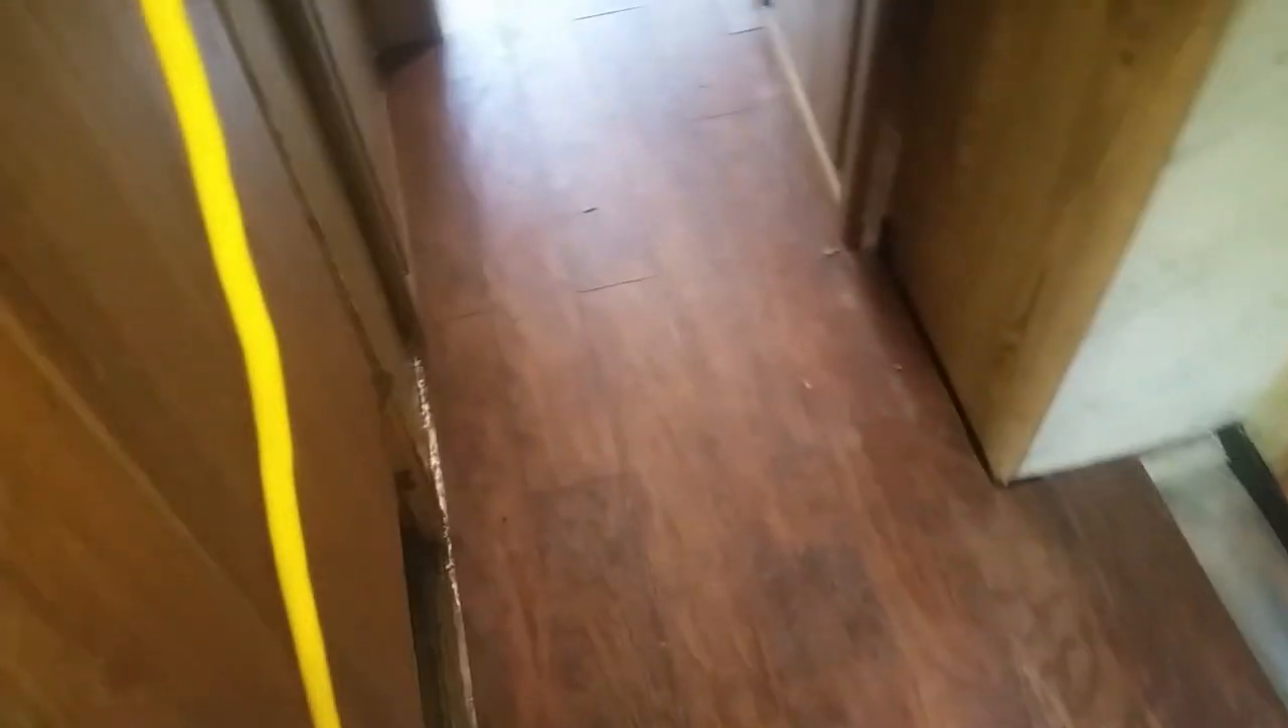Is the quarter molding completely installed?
No.